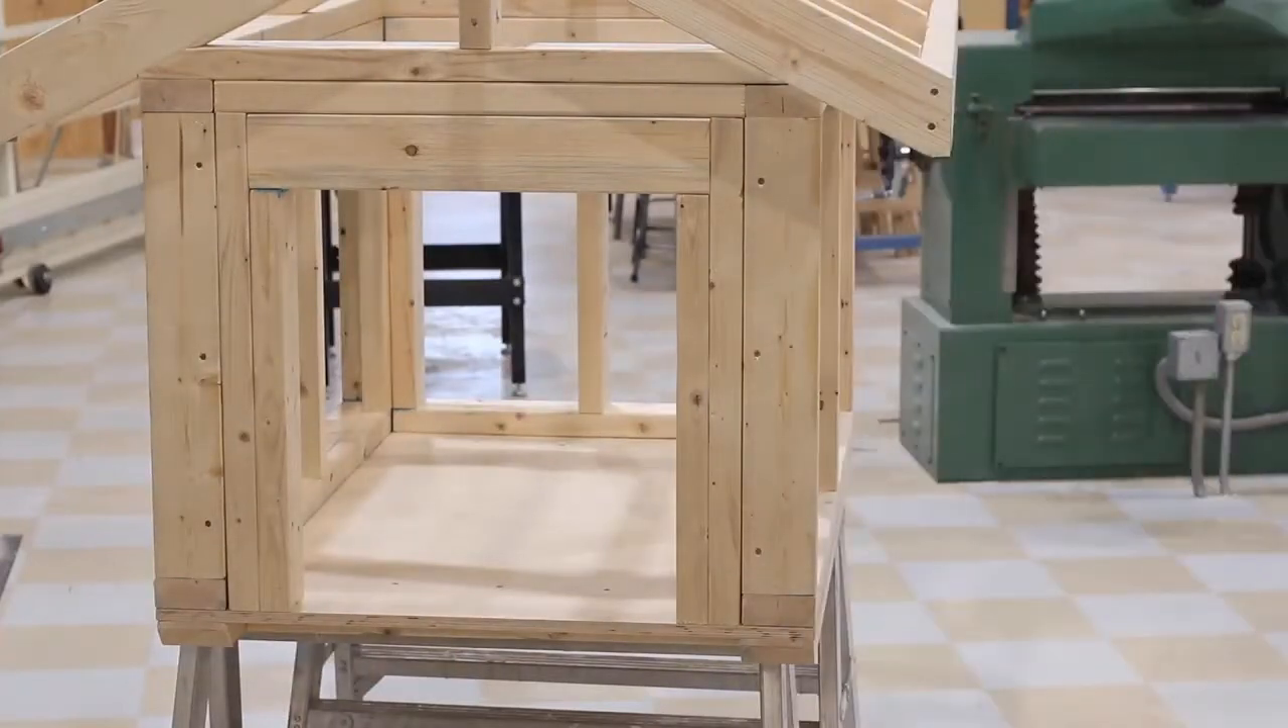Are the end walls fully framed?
Yes.